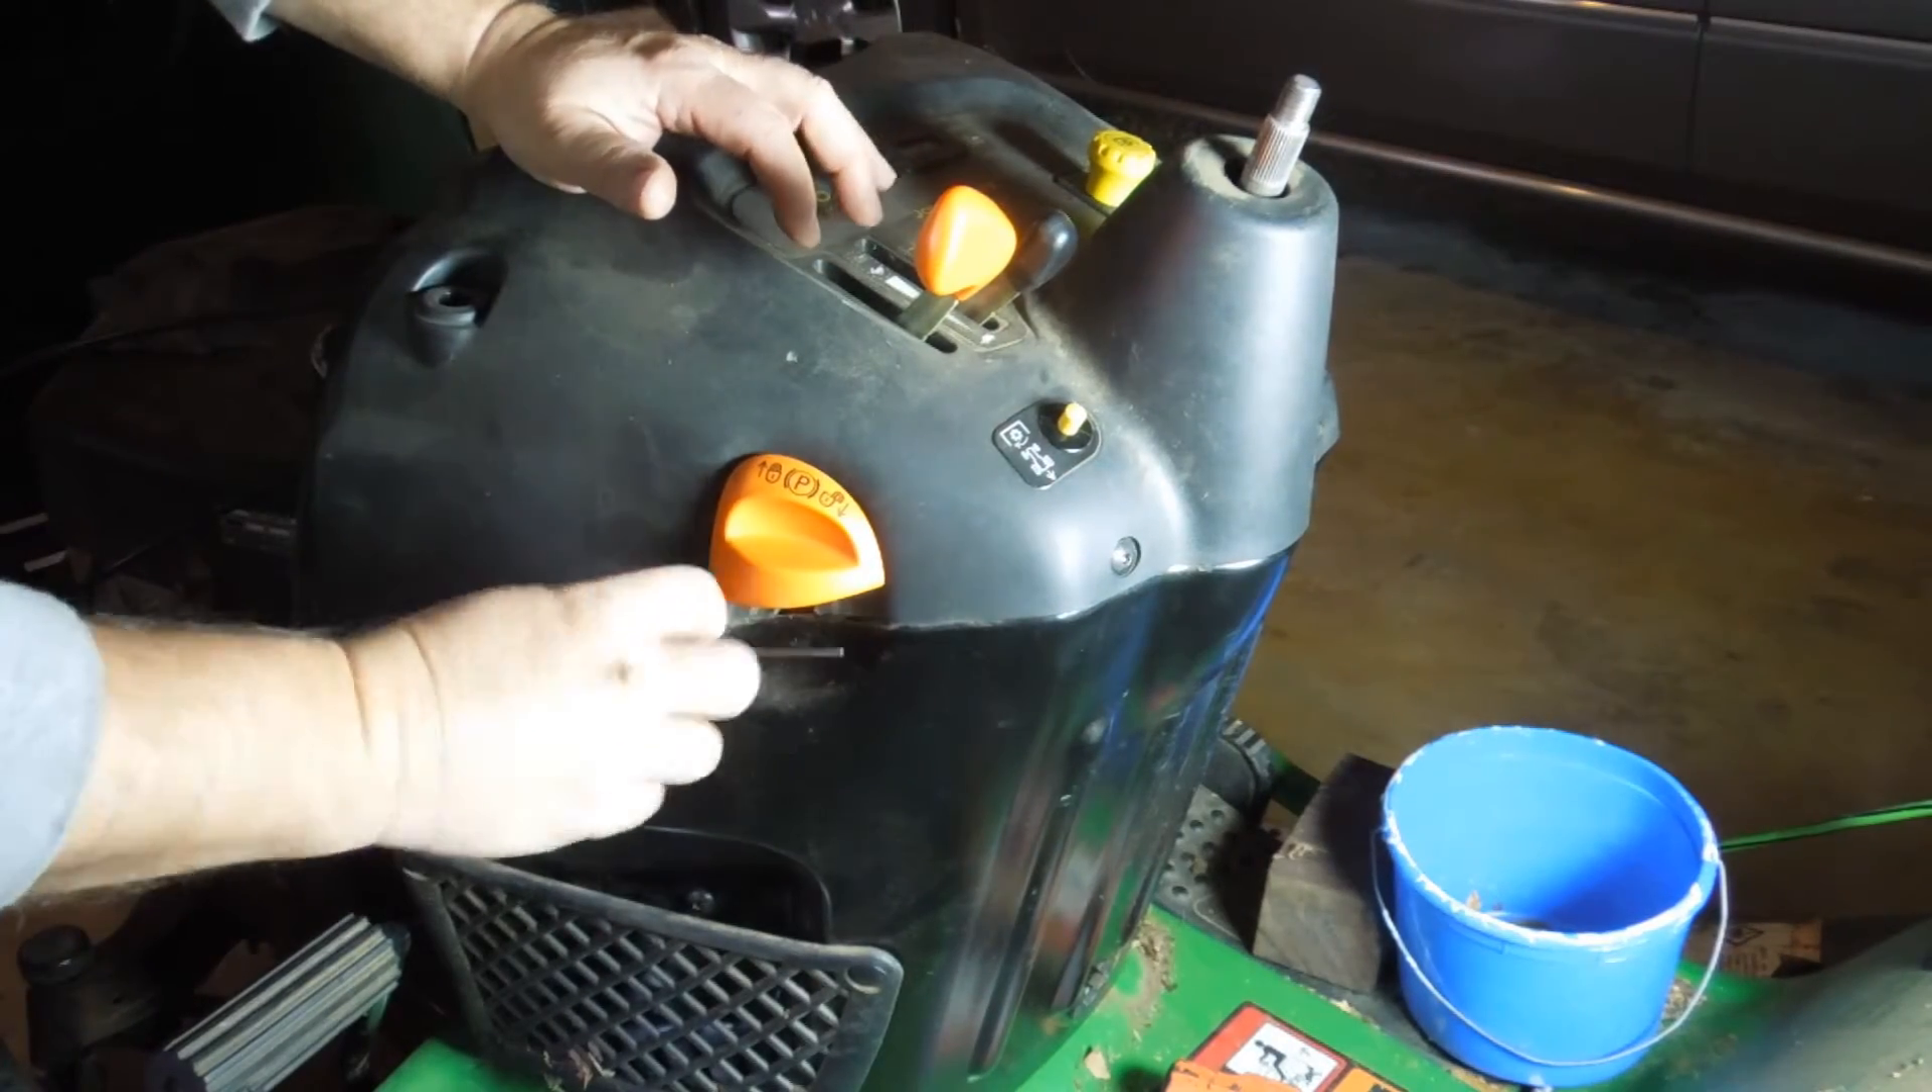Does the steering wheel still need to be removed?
No.